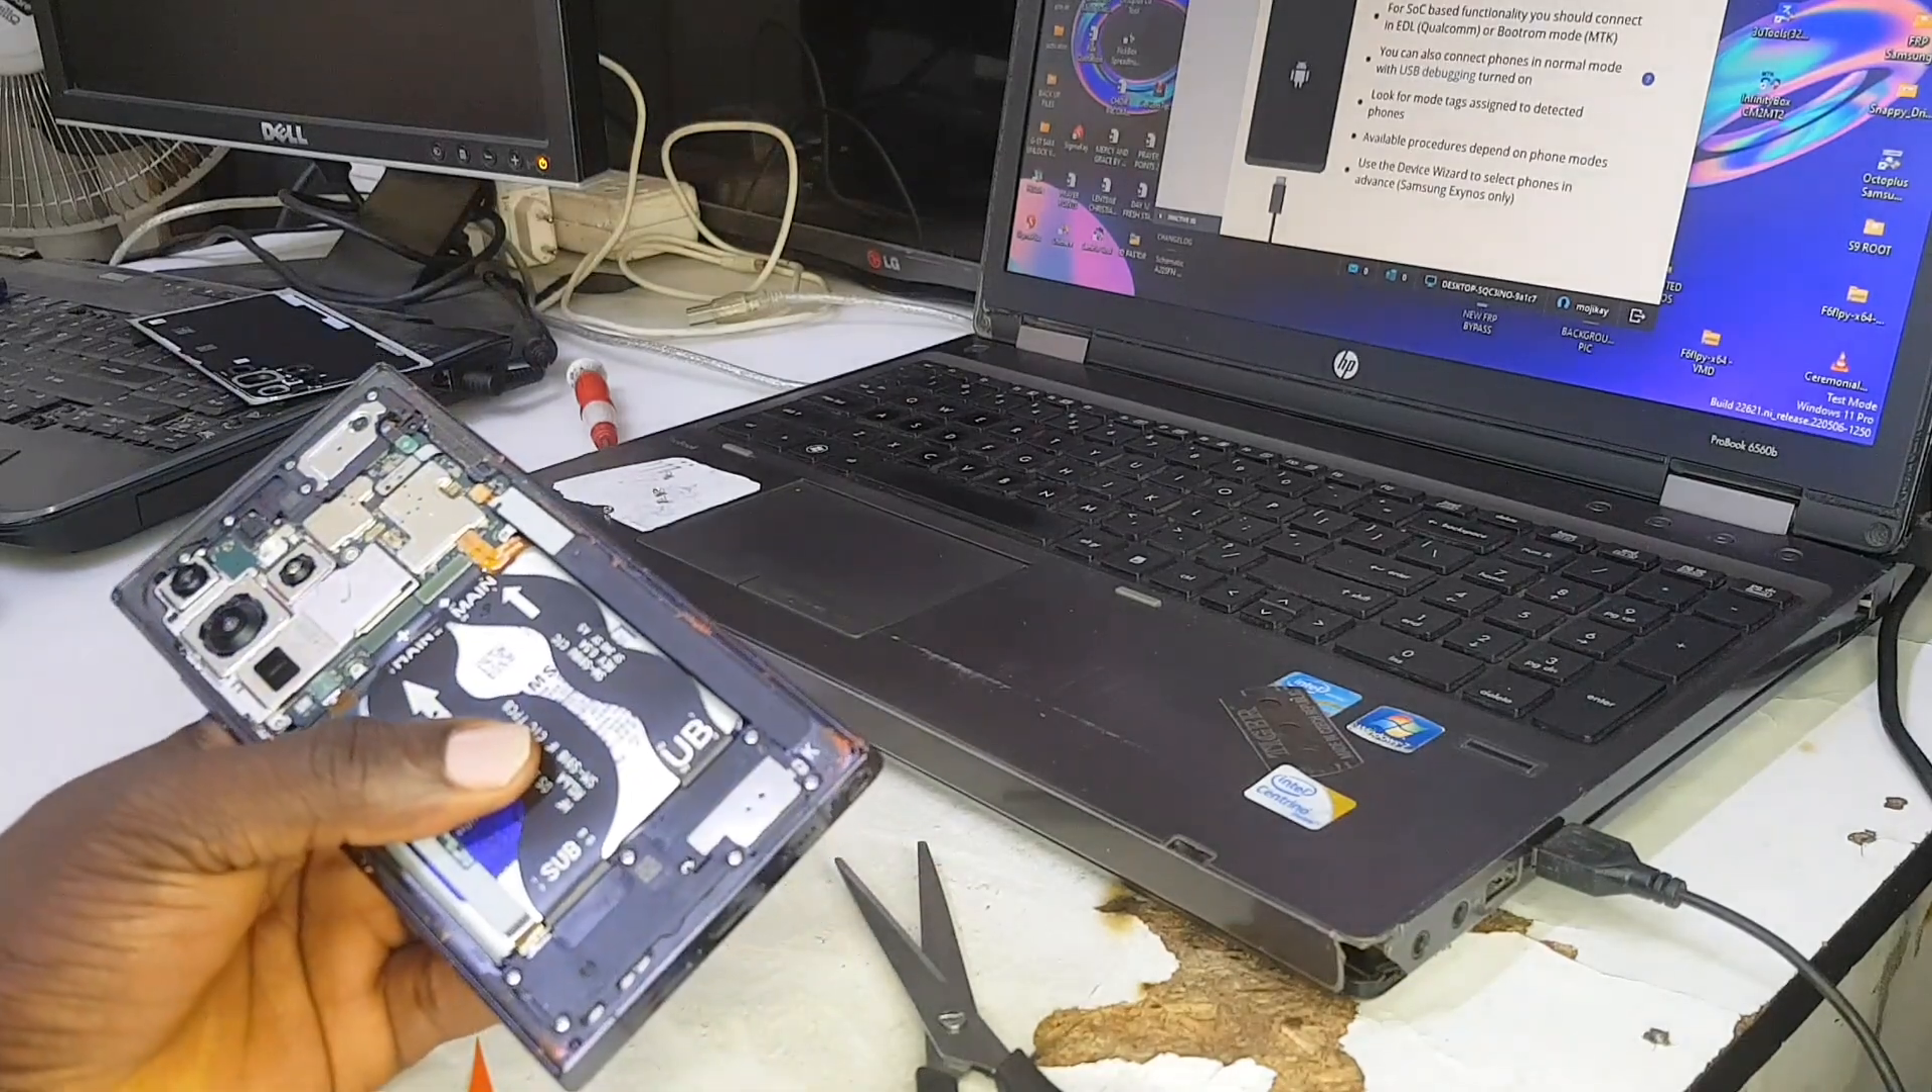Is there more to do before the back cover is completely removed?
No.